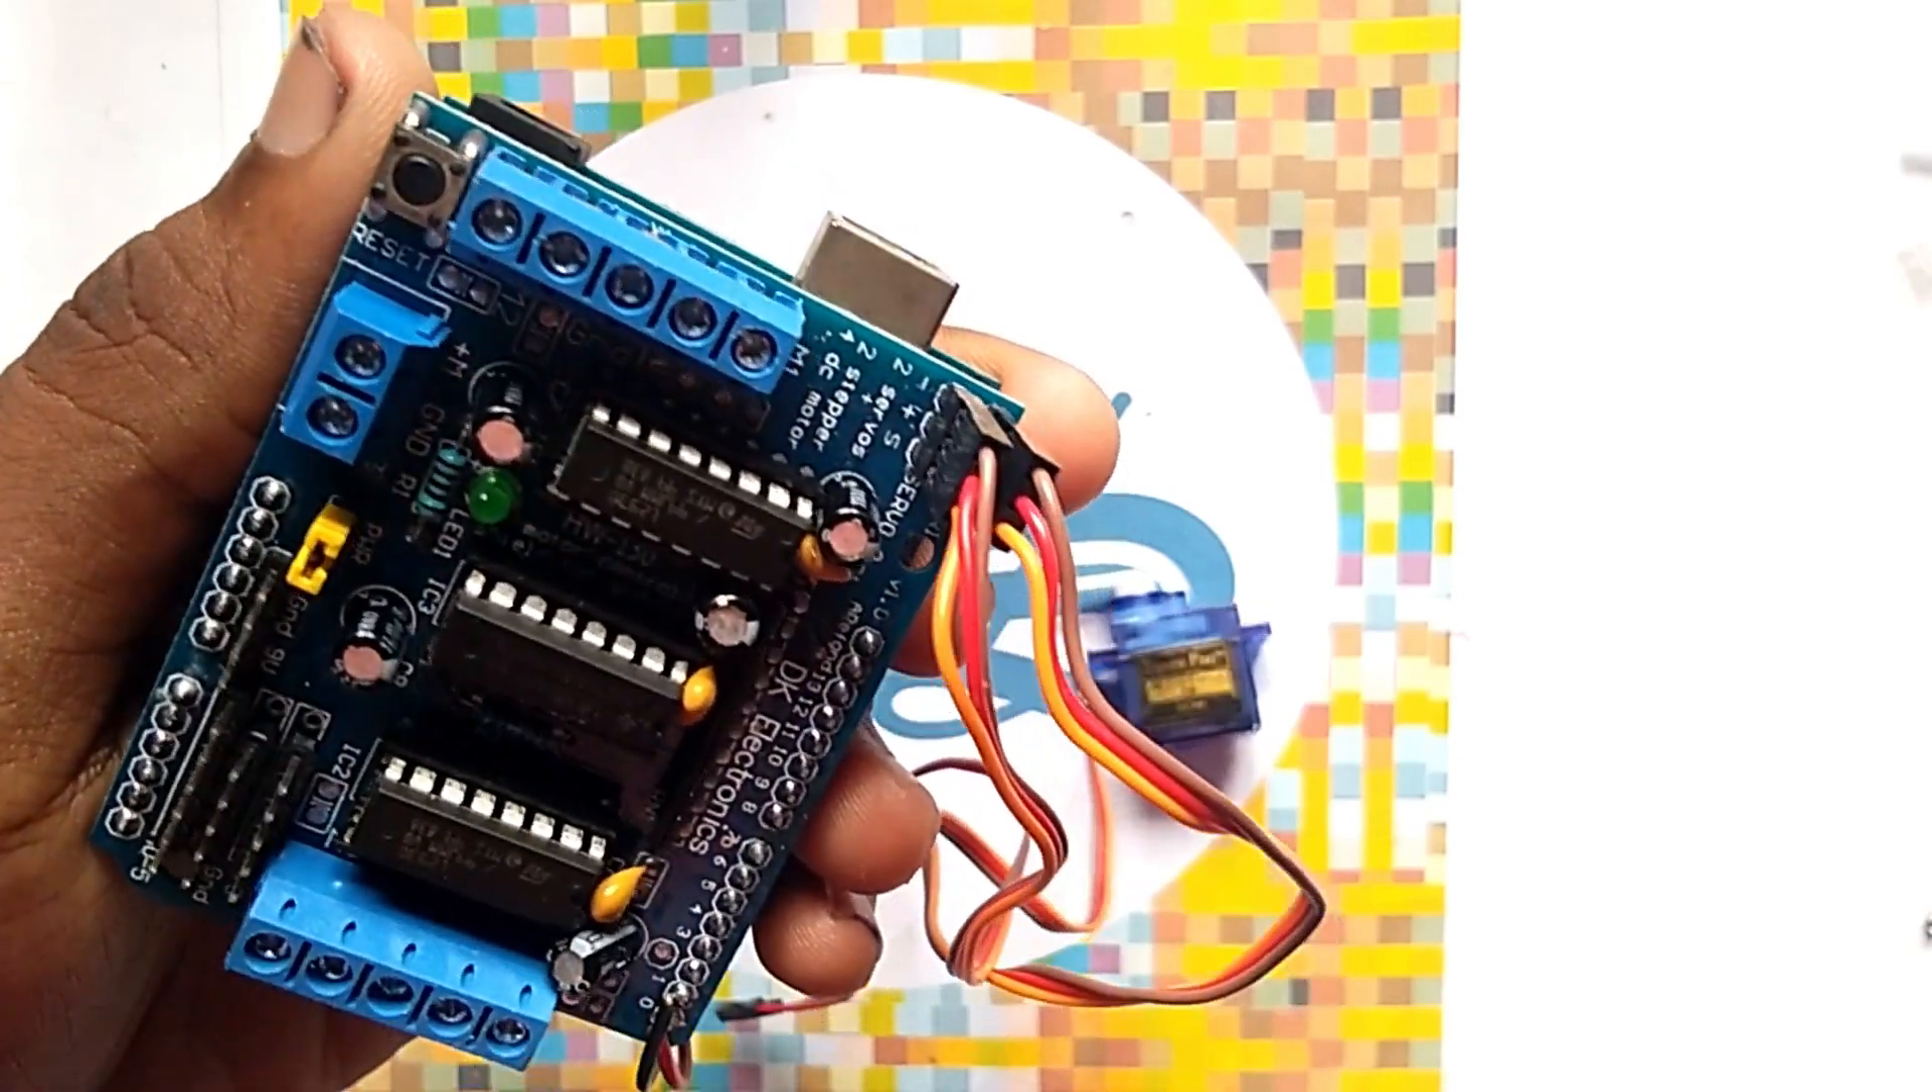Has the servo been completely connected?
Yes.